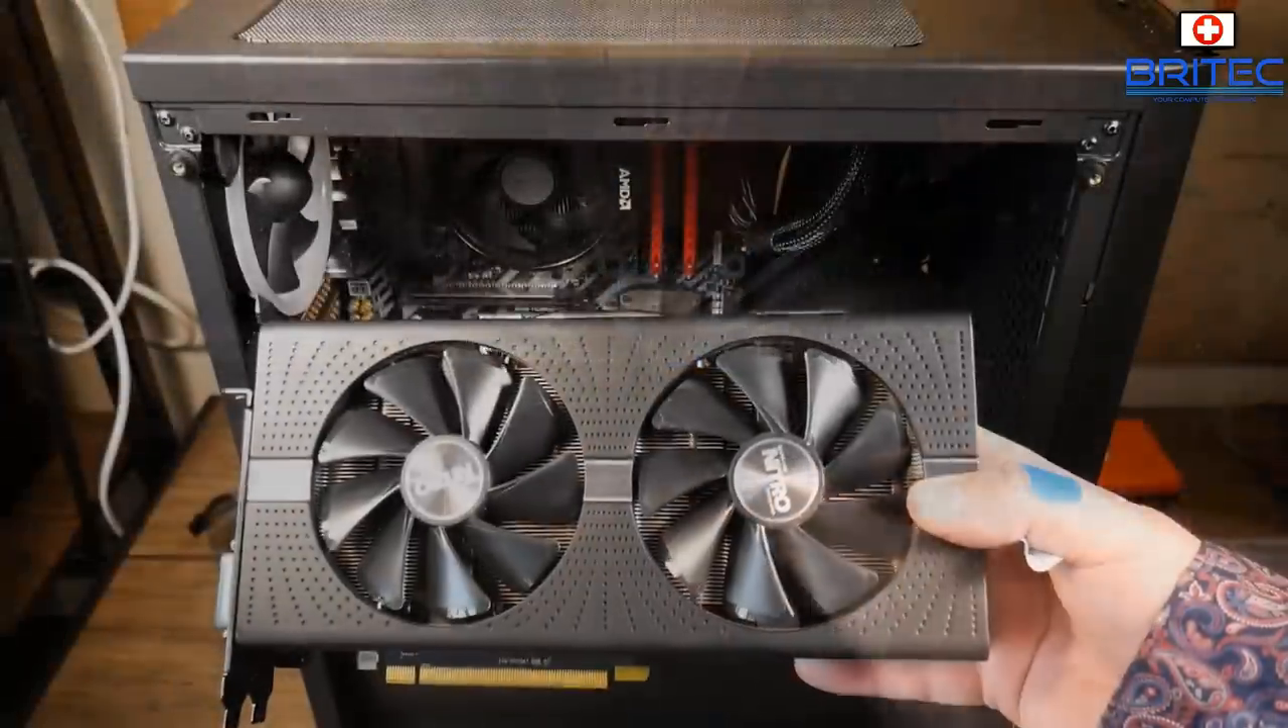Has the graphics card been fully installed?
No.